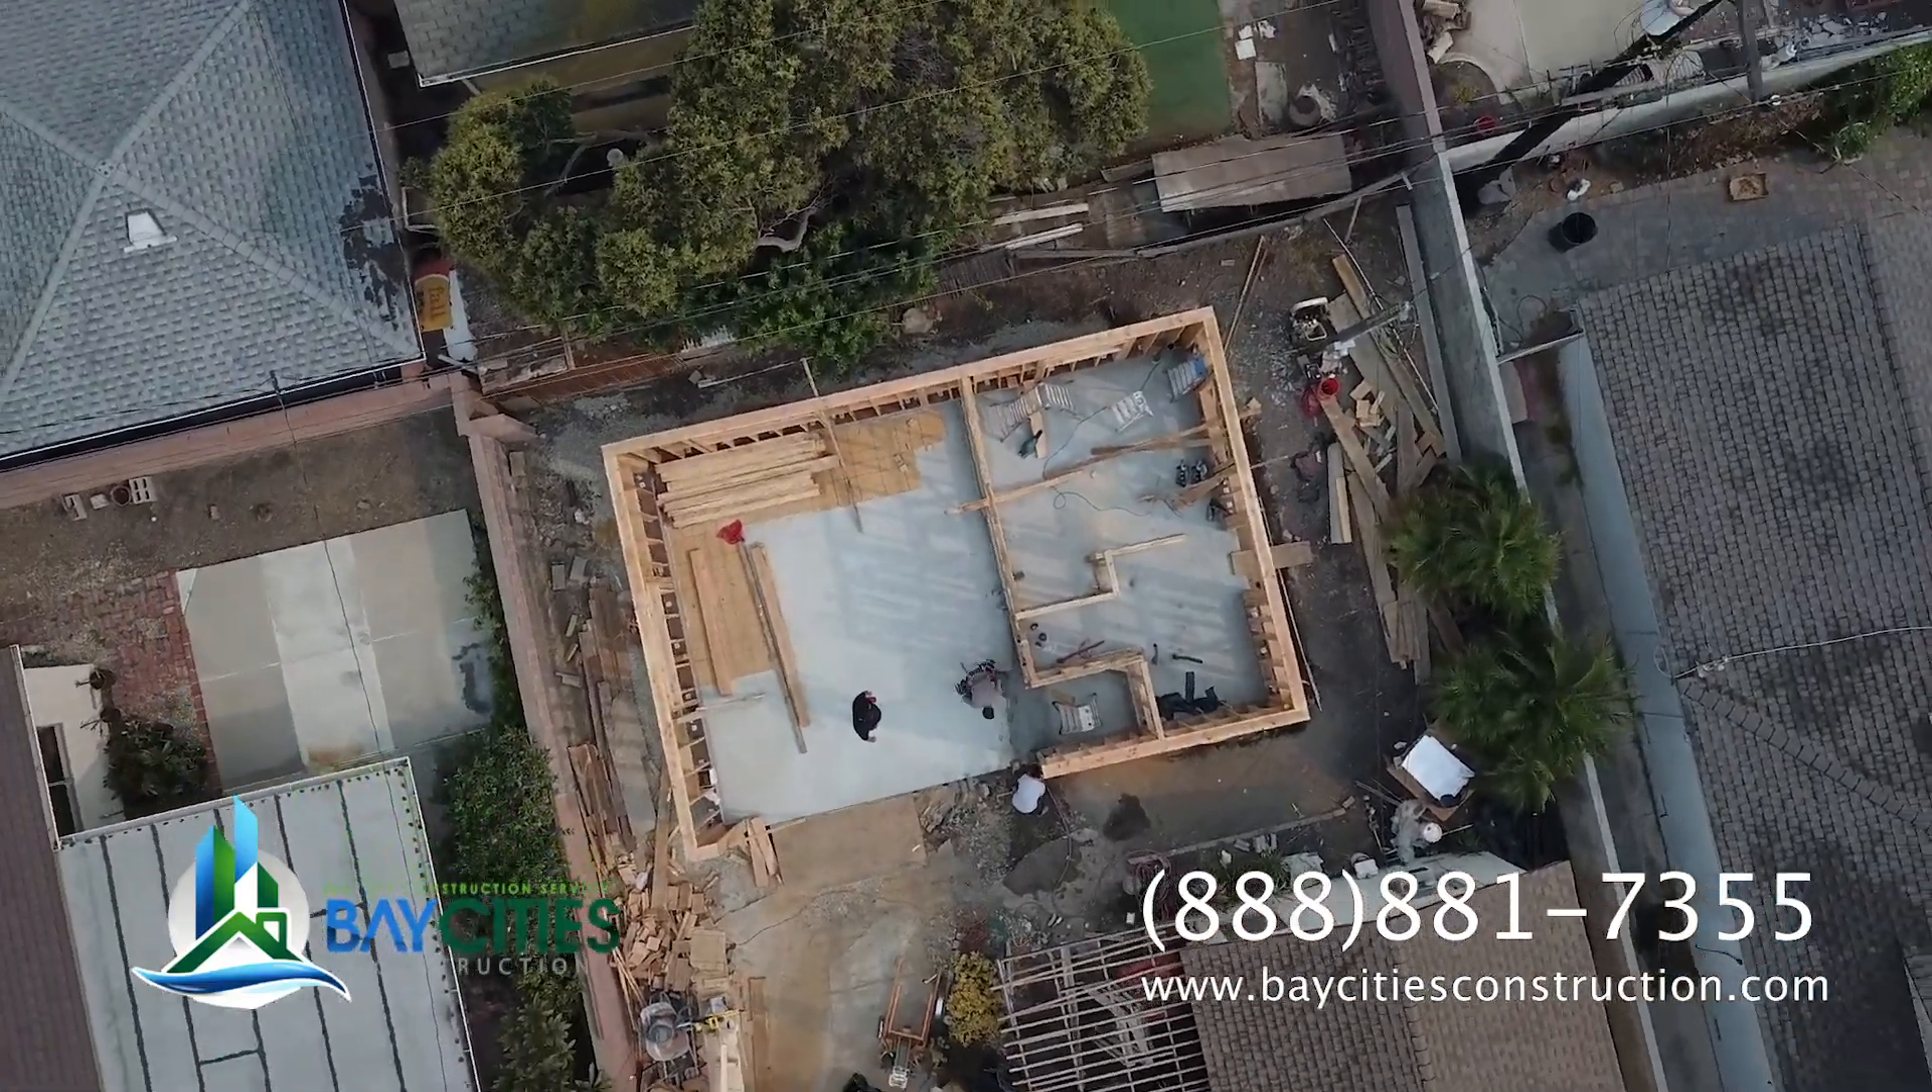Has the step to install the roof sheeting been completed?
No.